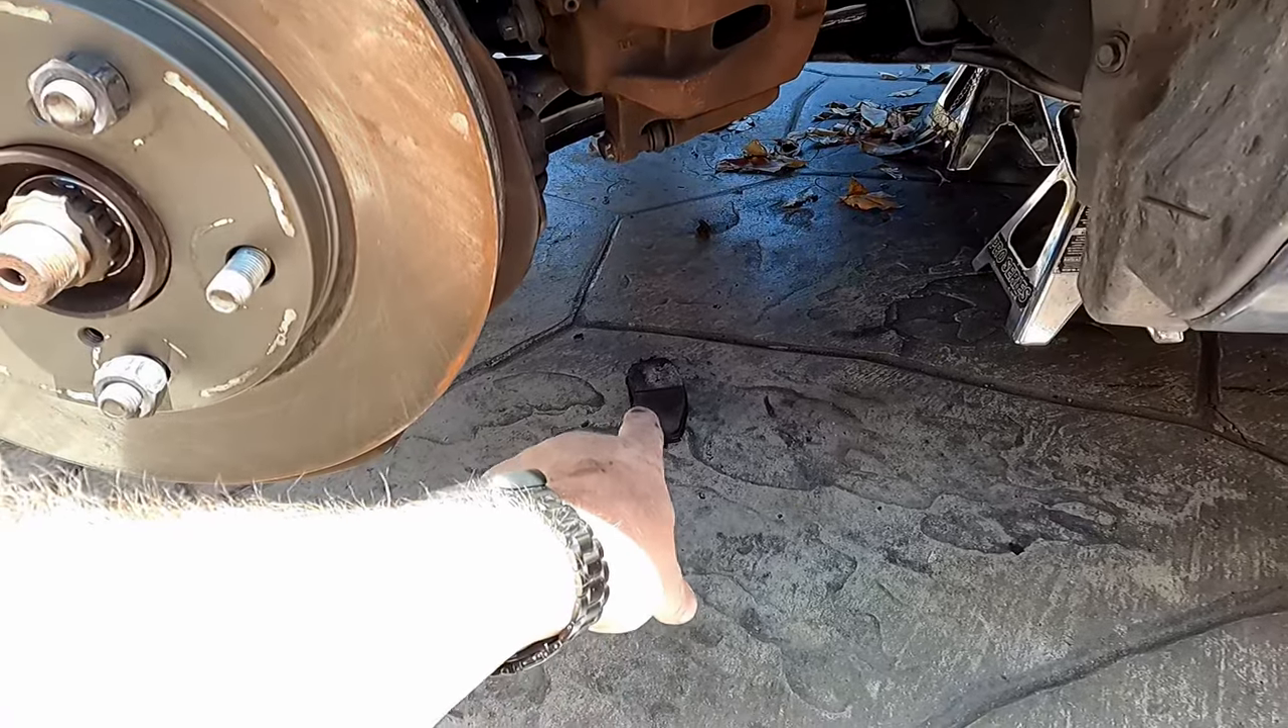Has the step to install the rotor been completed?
Yes.